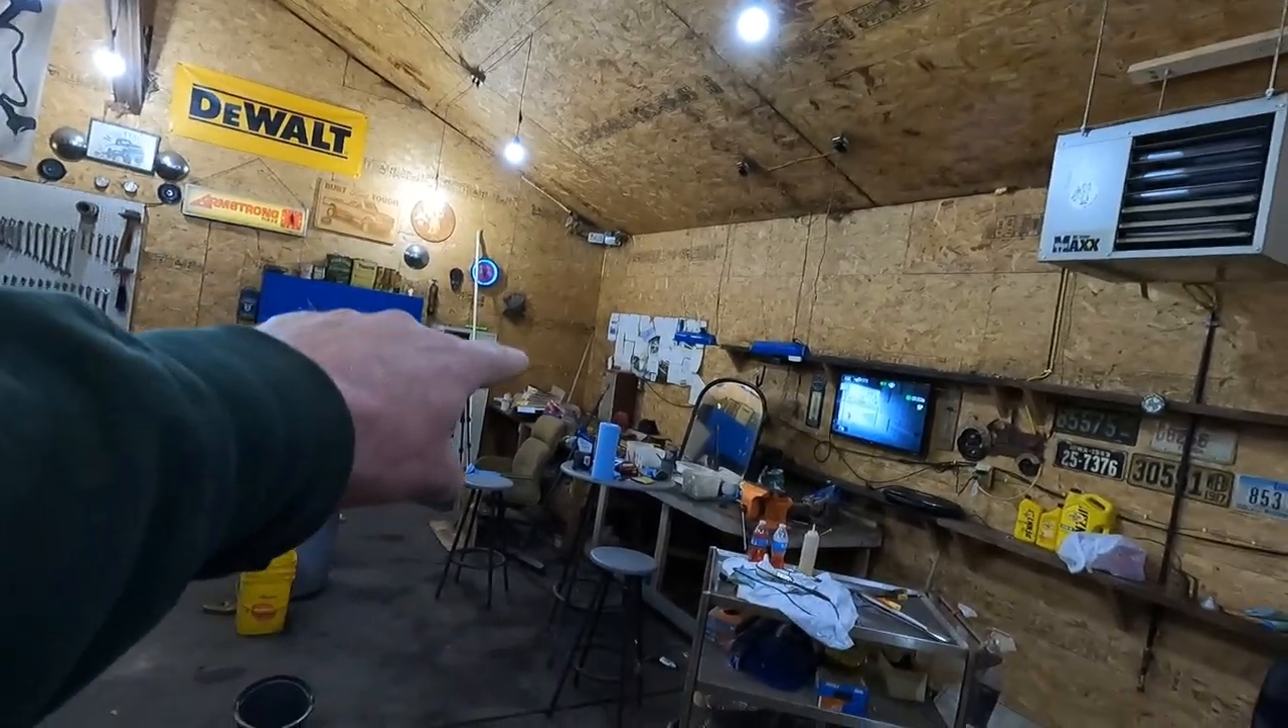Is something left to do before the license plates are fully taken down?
Yes.